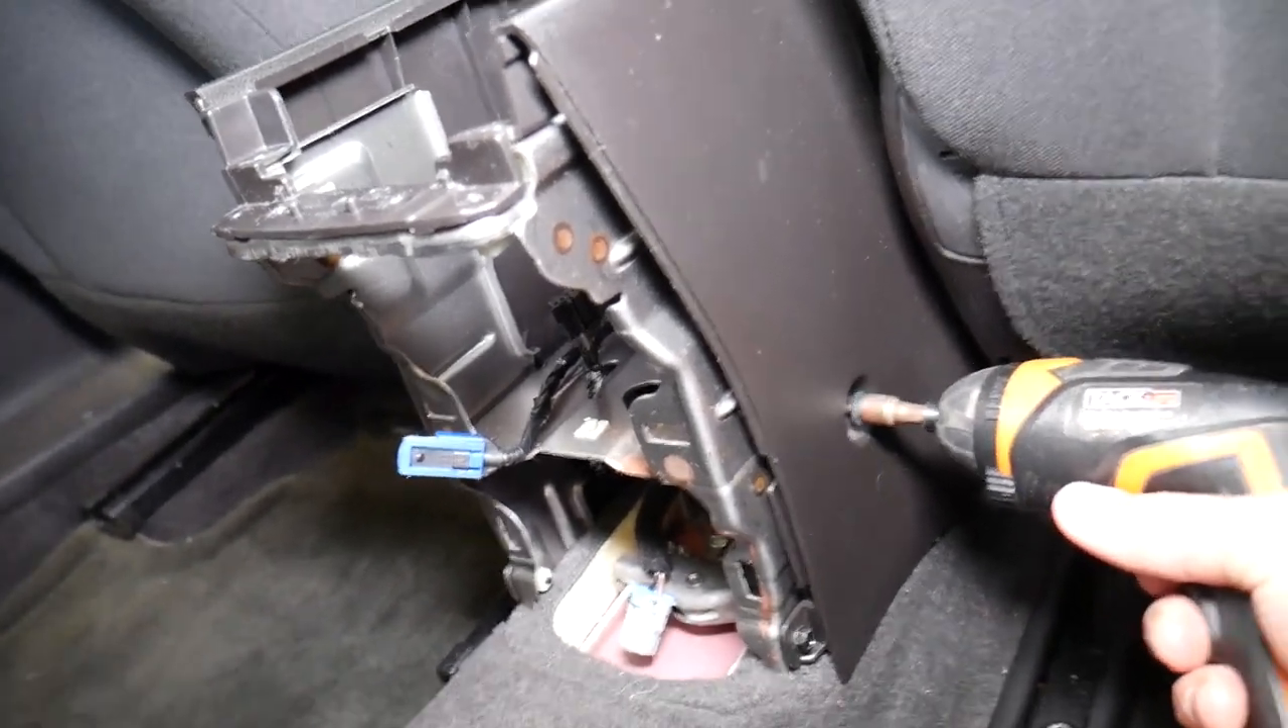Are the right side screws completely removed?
No.